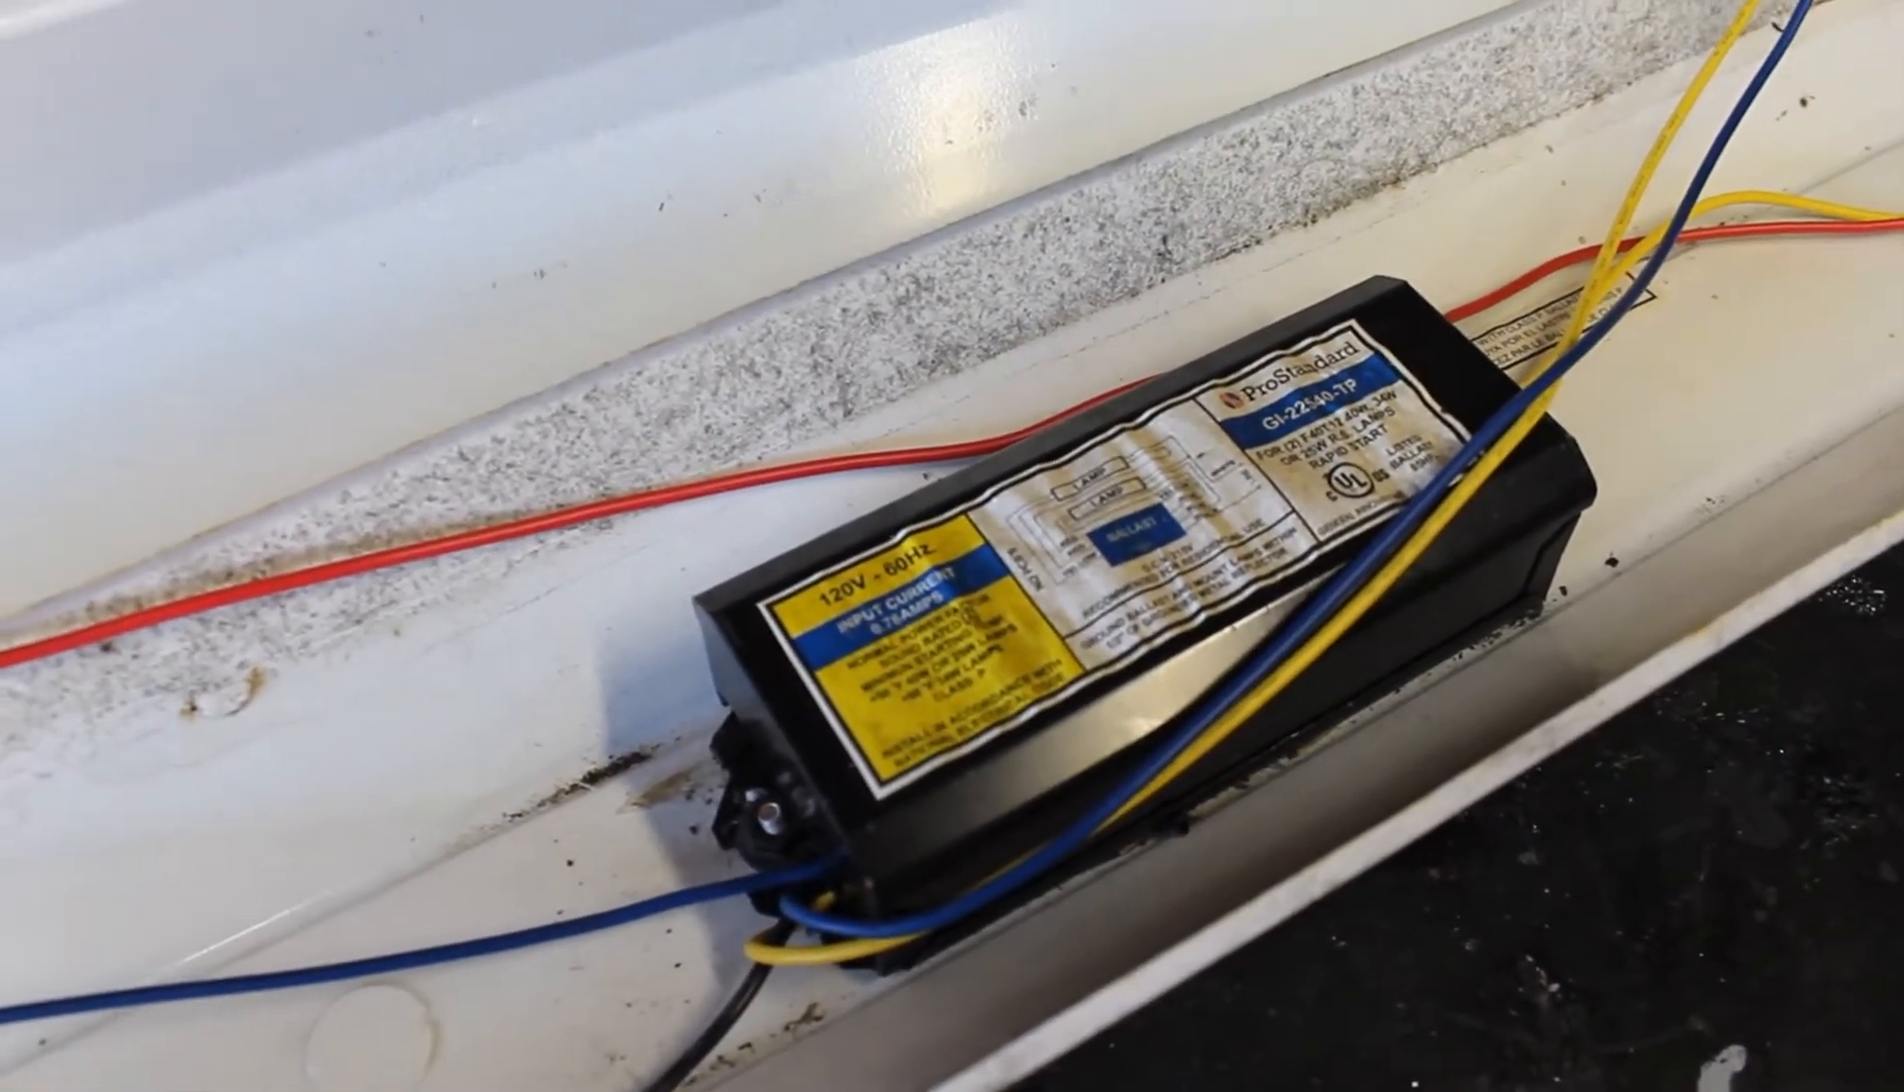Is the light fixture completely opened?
Yes.